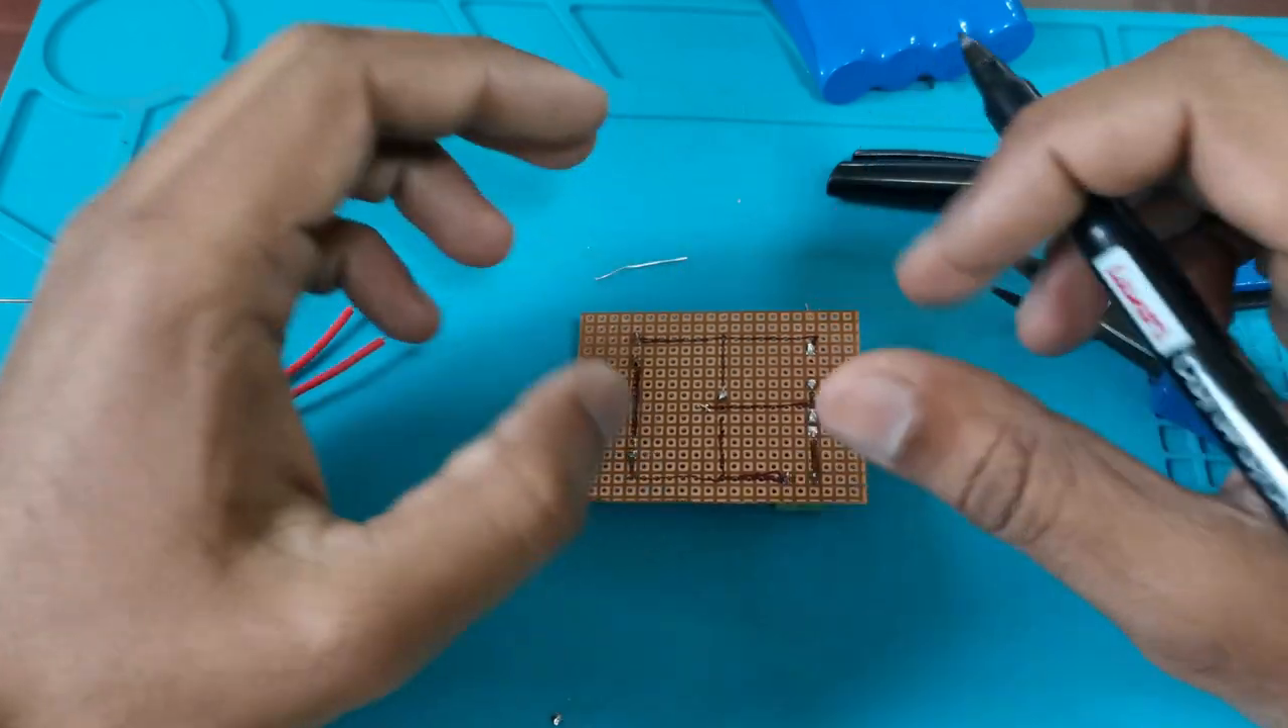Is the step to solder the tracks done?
No.